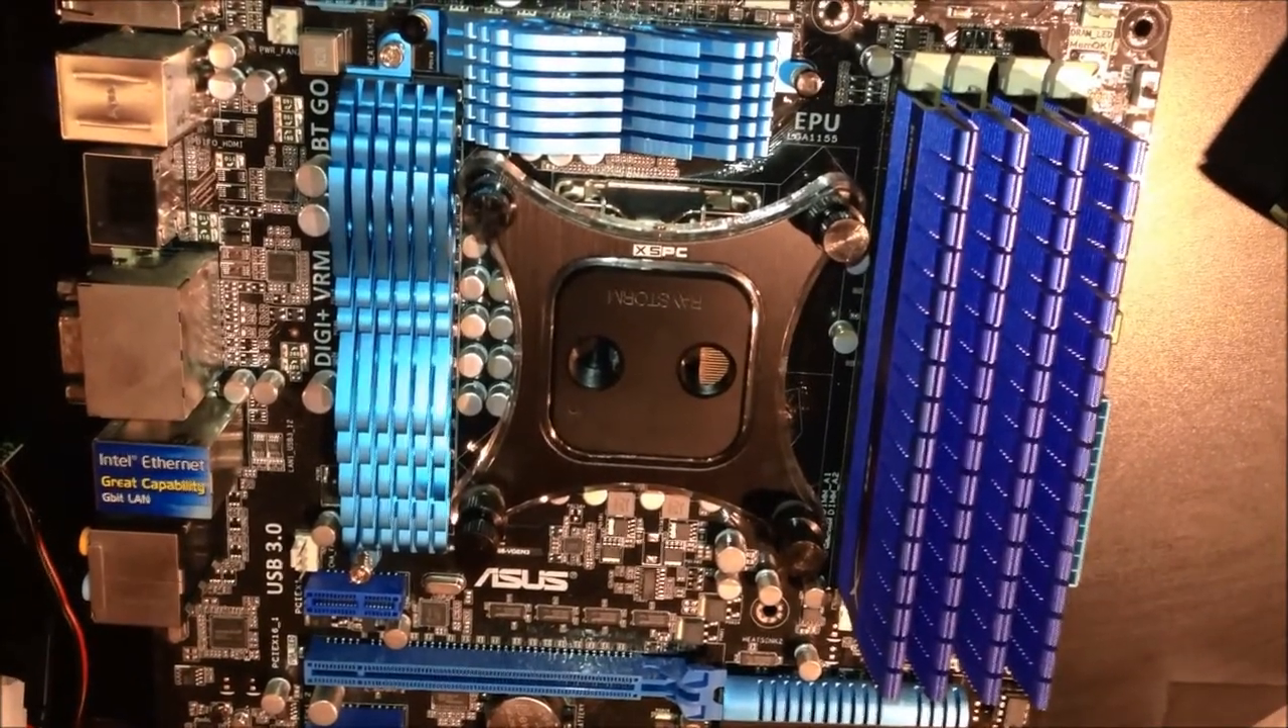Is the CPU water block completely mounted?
Yes.